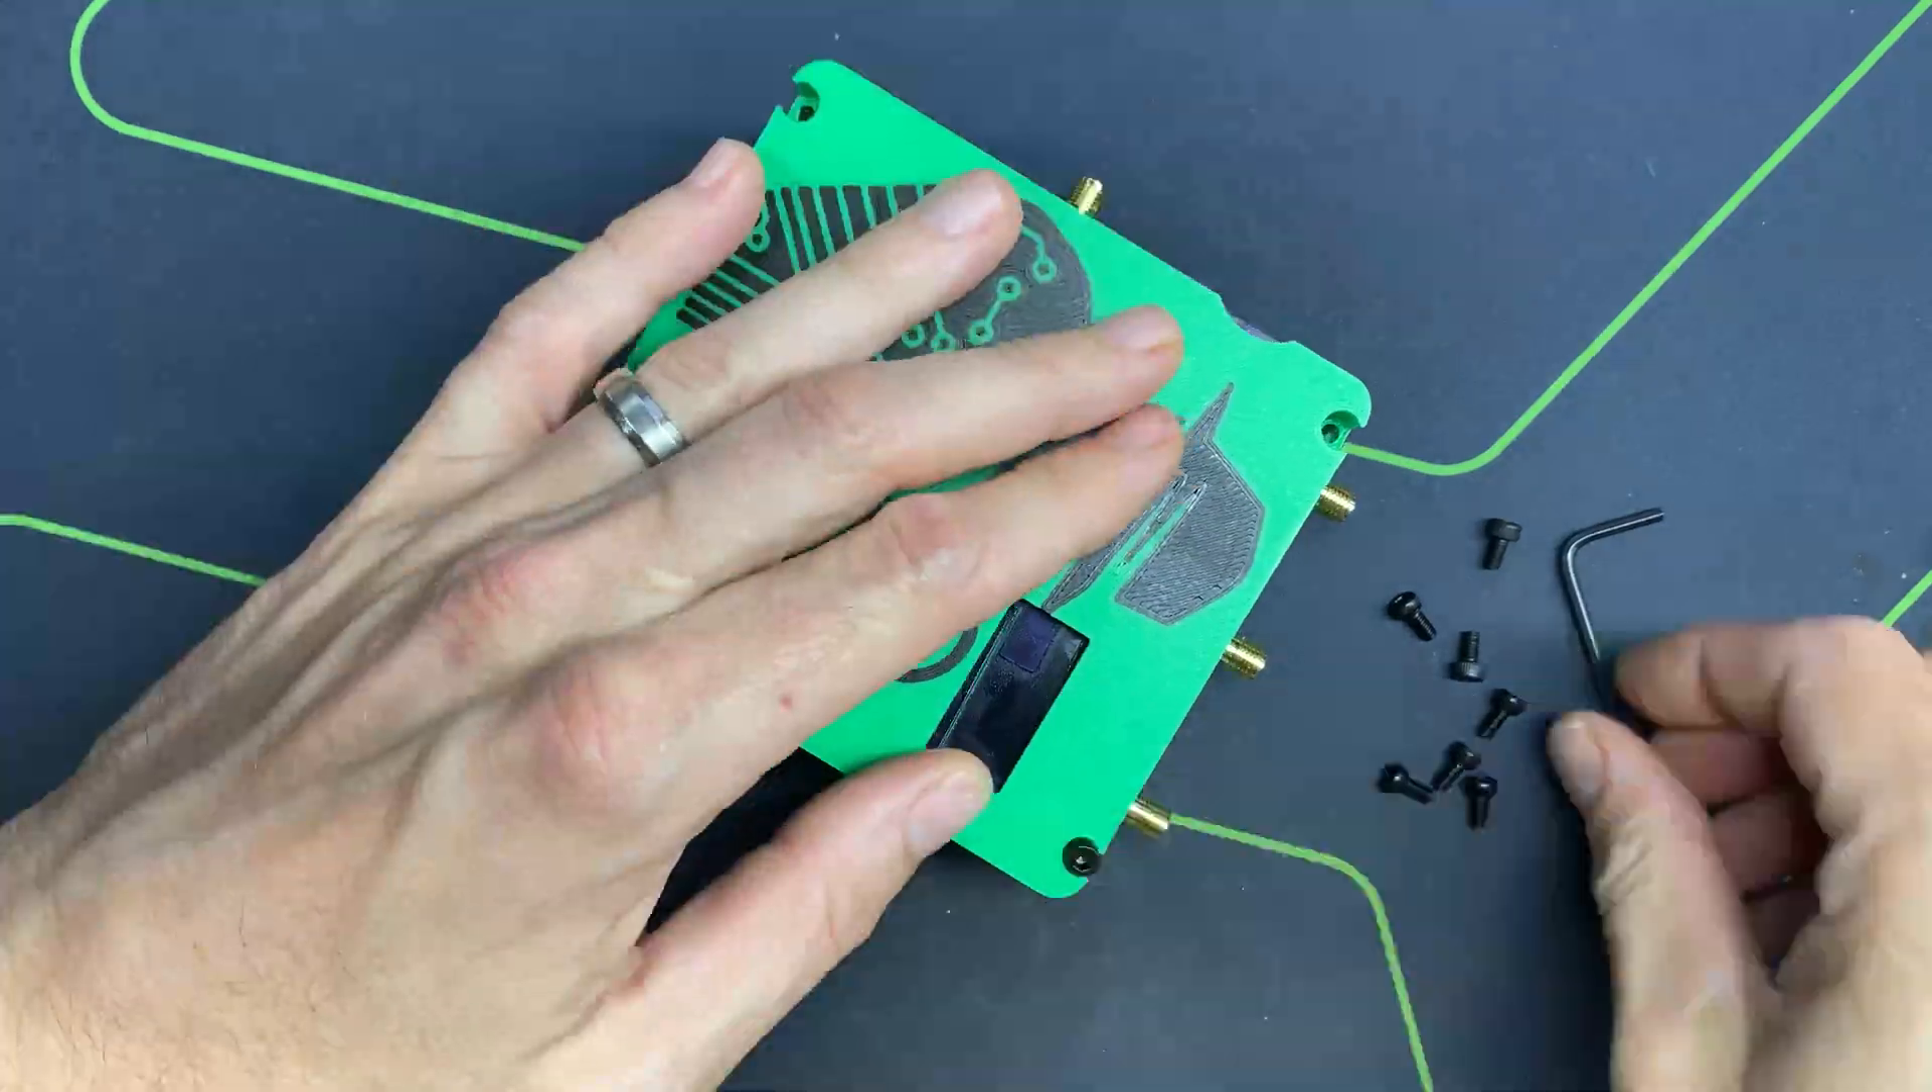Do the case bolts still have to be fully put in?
Yes.